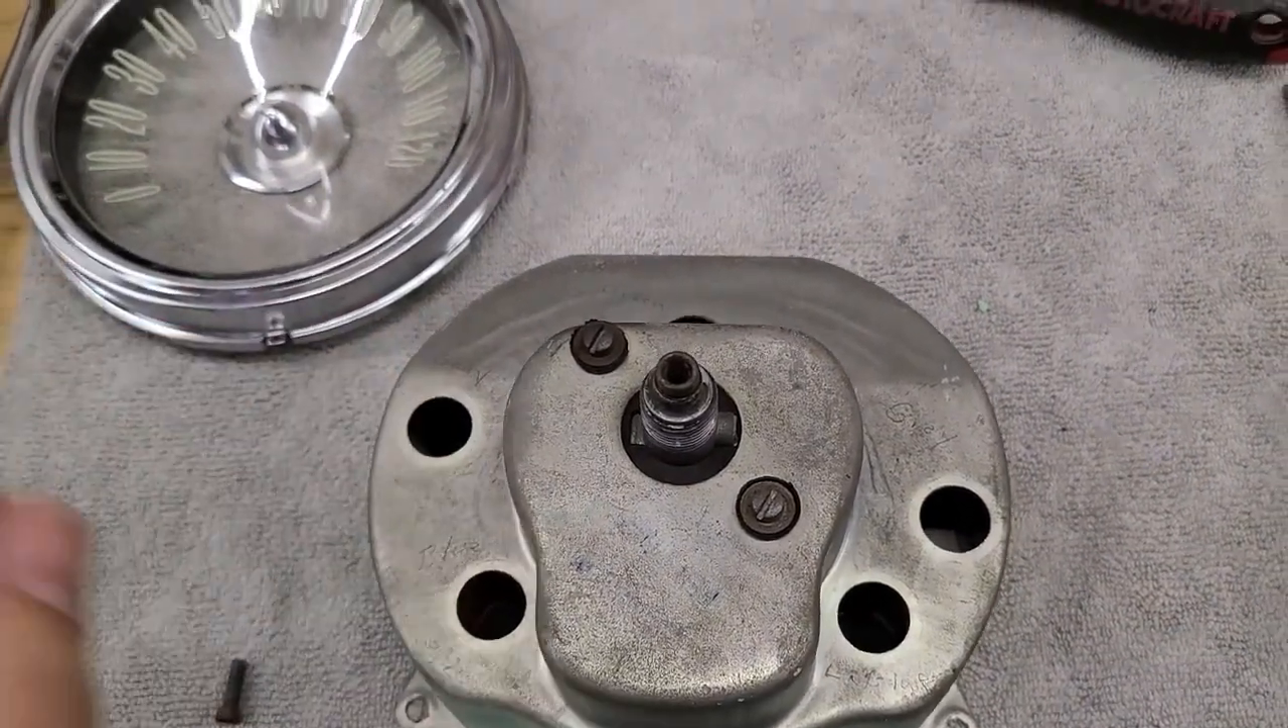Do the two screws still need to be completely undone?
Yes.